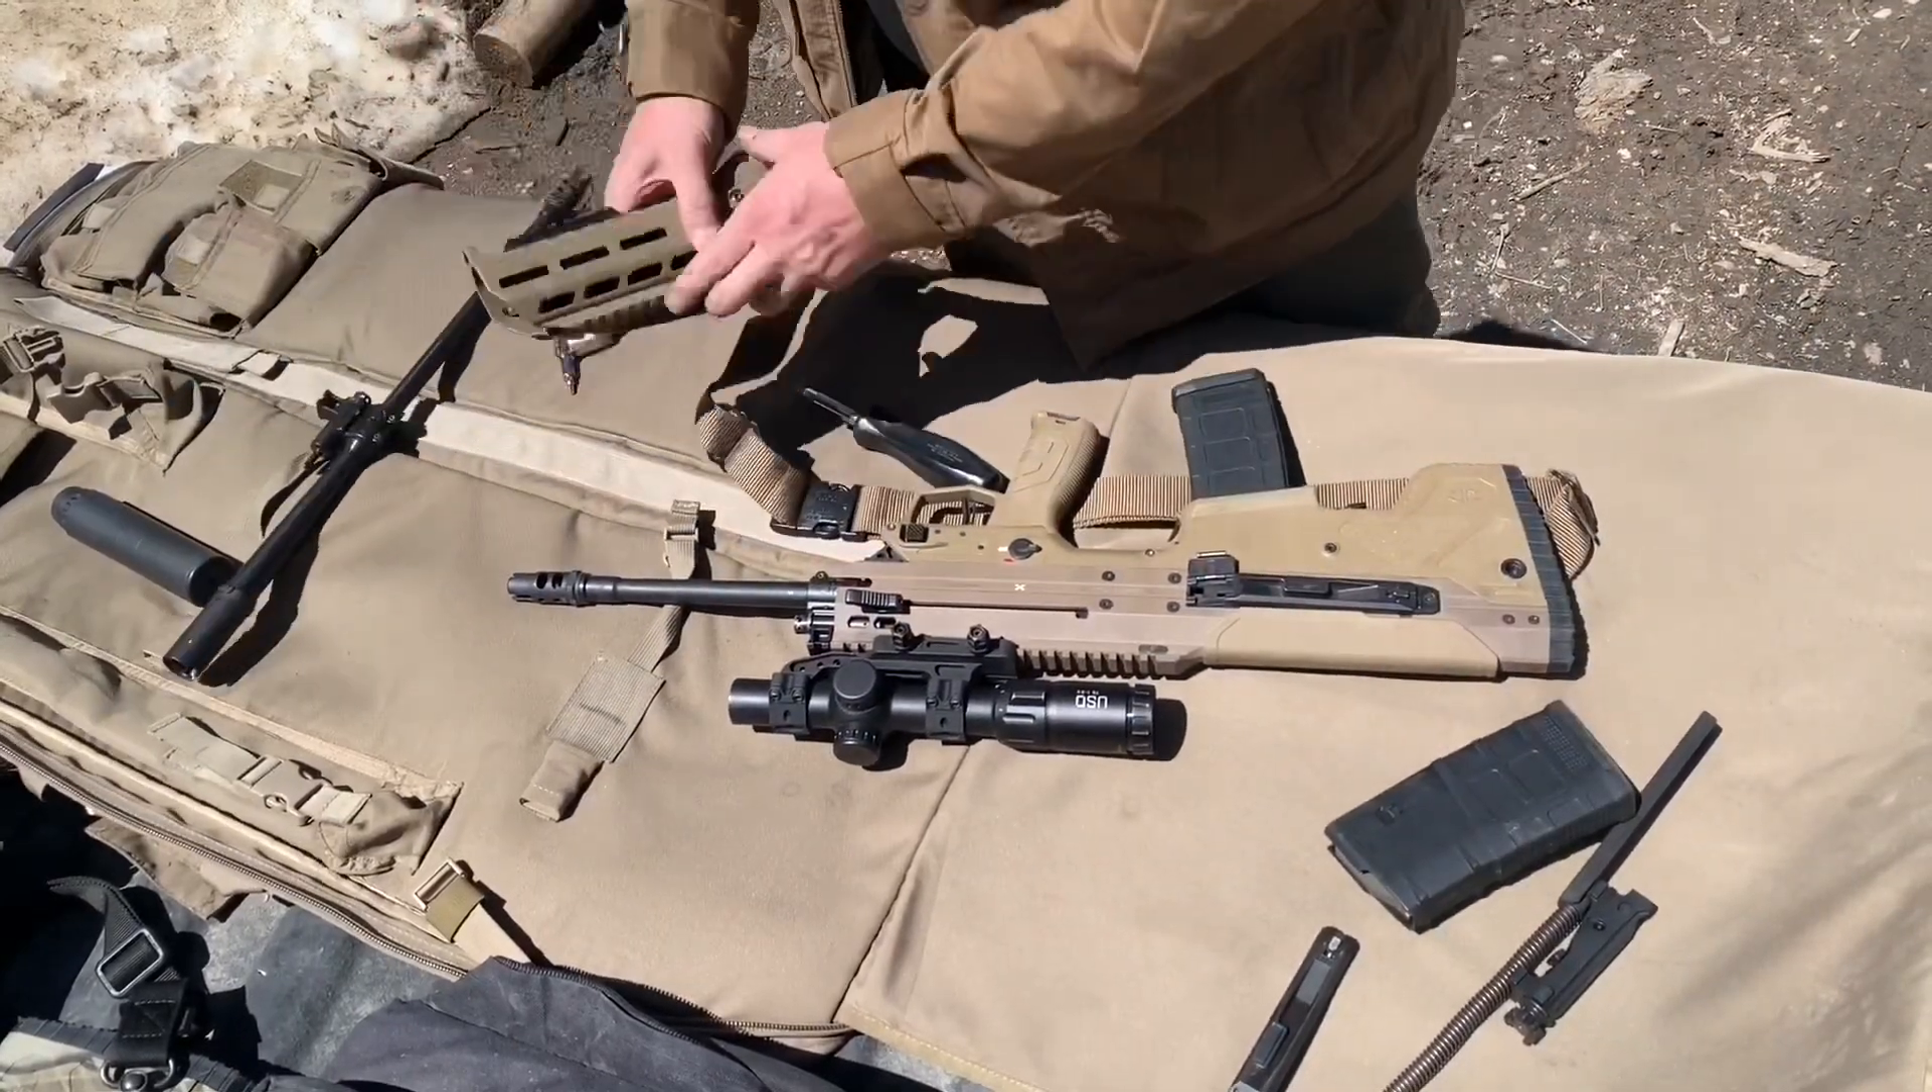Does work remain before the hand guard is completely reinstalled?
Yes.